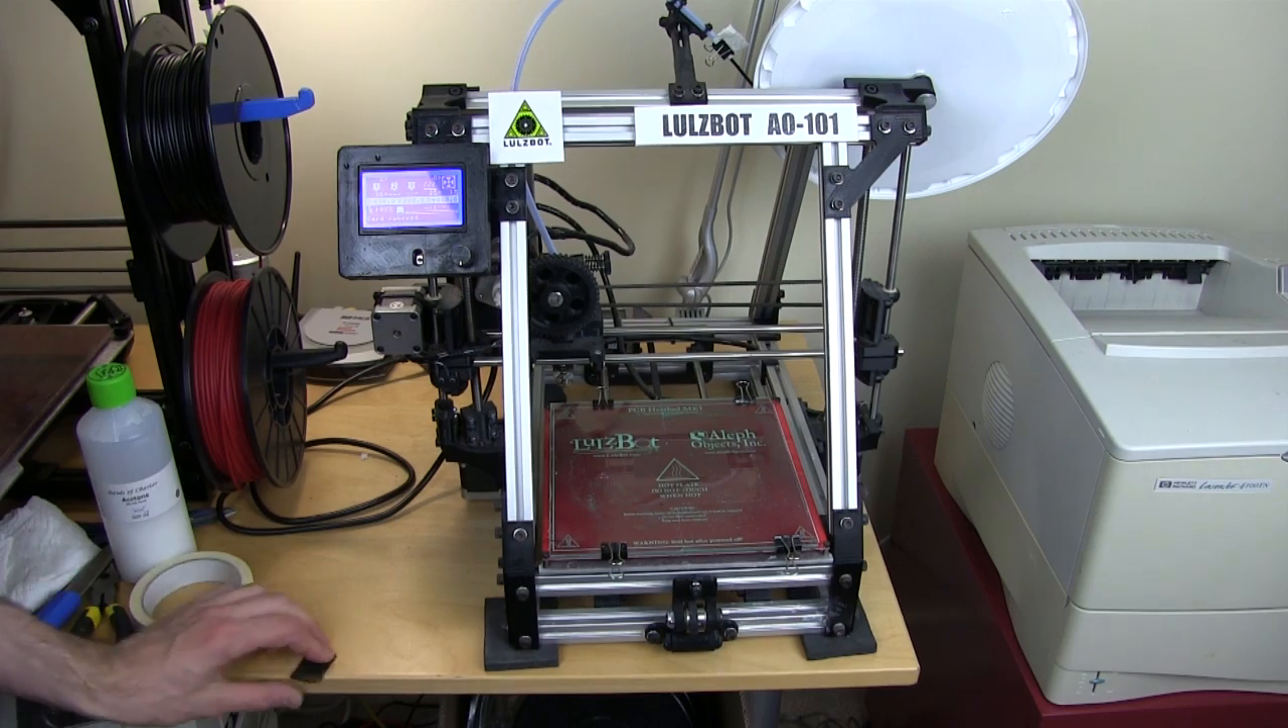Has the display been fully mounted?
Yes.